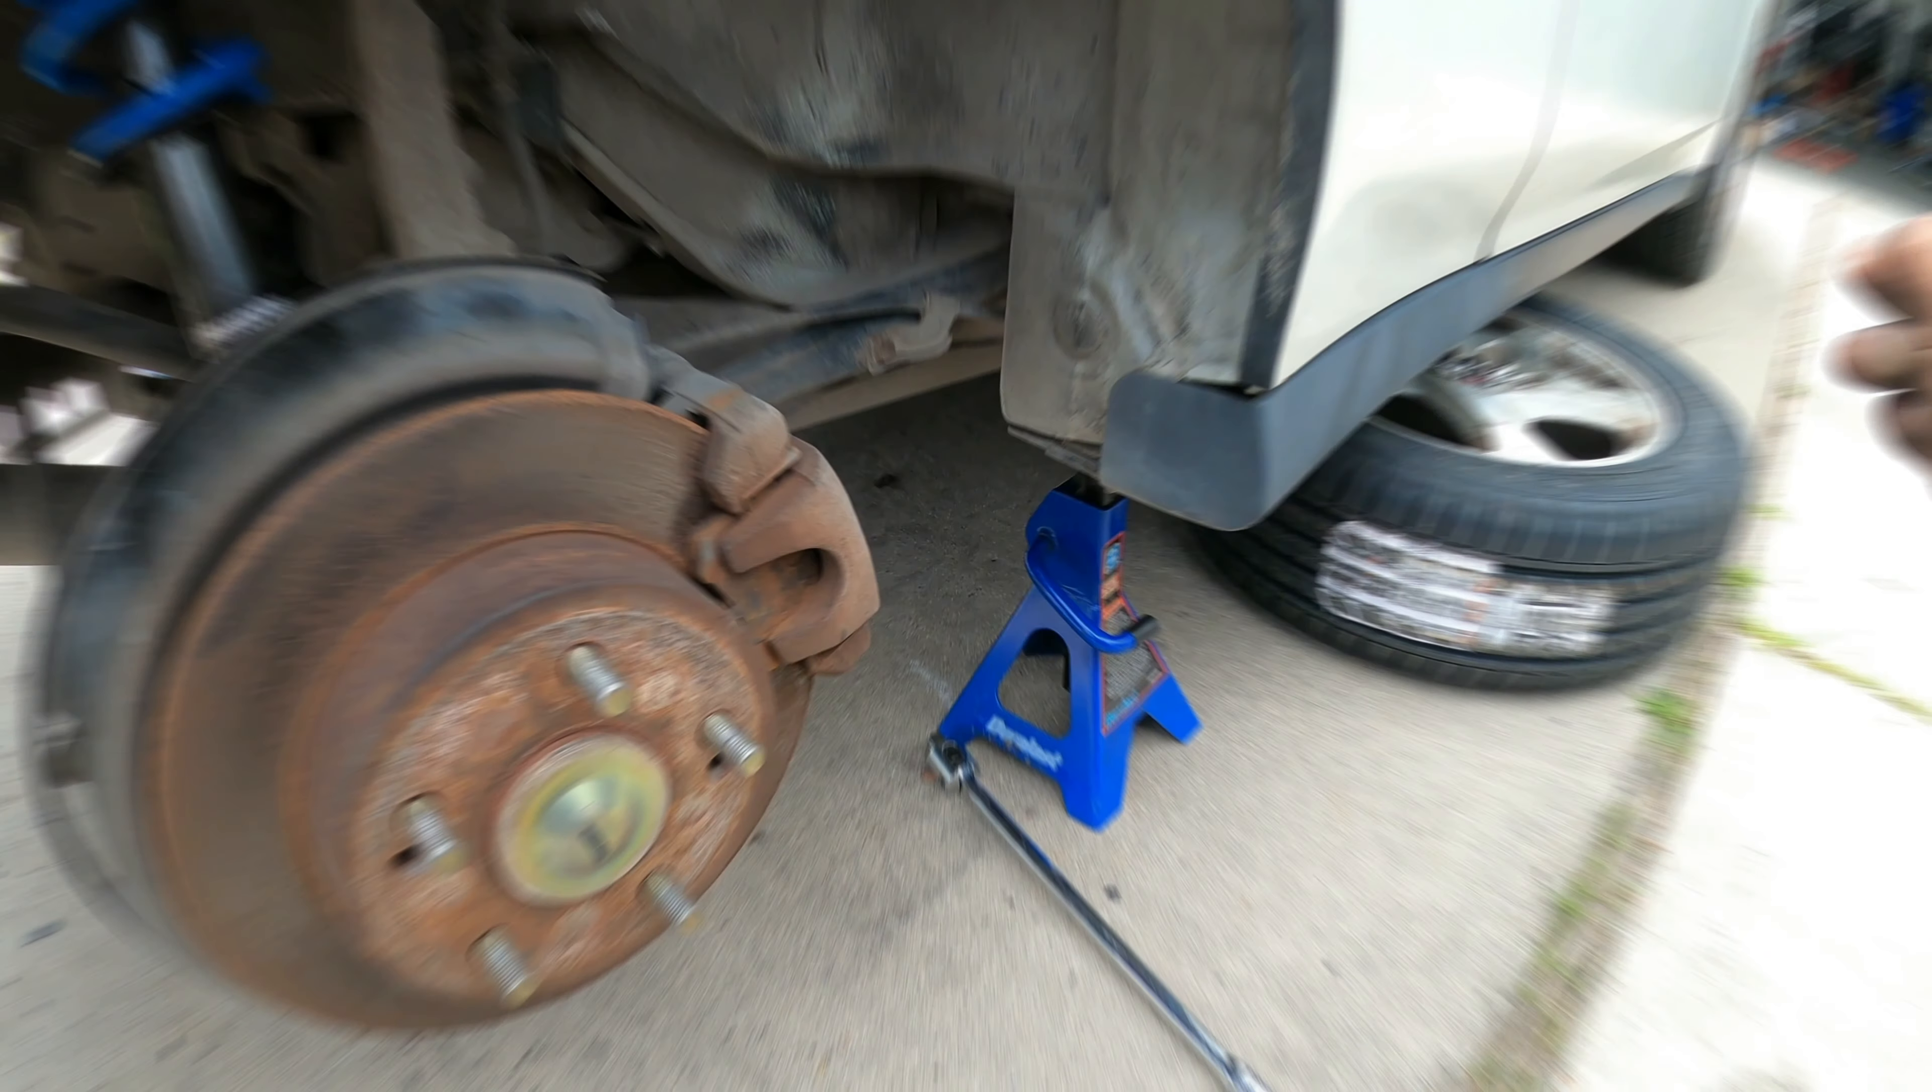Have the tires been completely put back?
No.